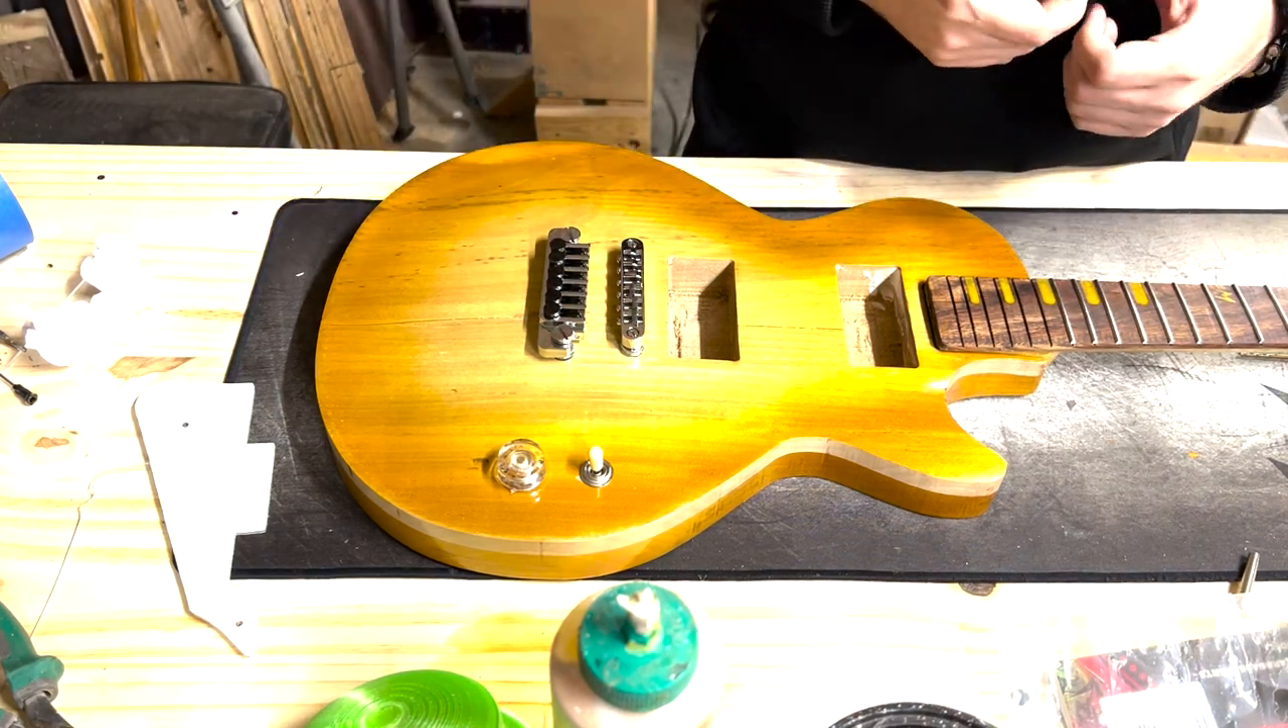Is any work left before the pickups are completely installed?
Yes.